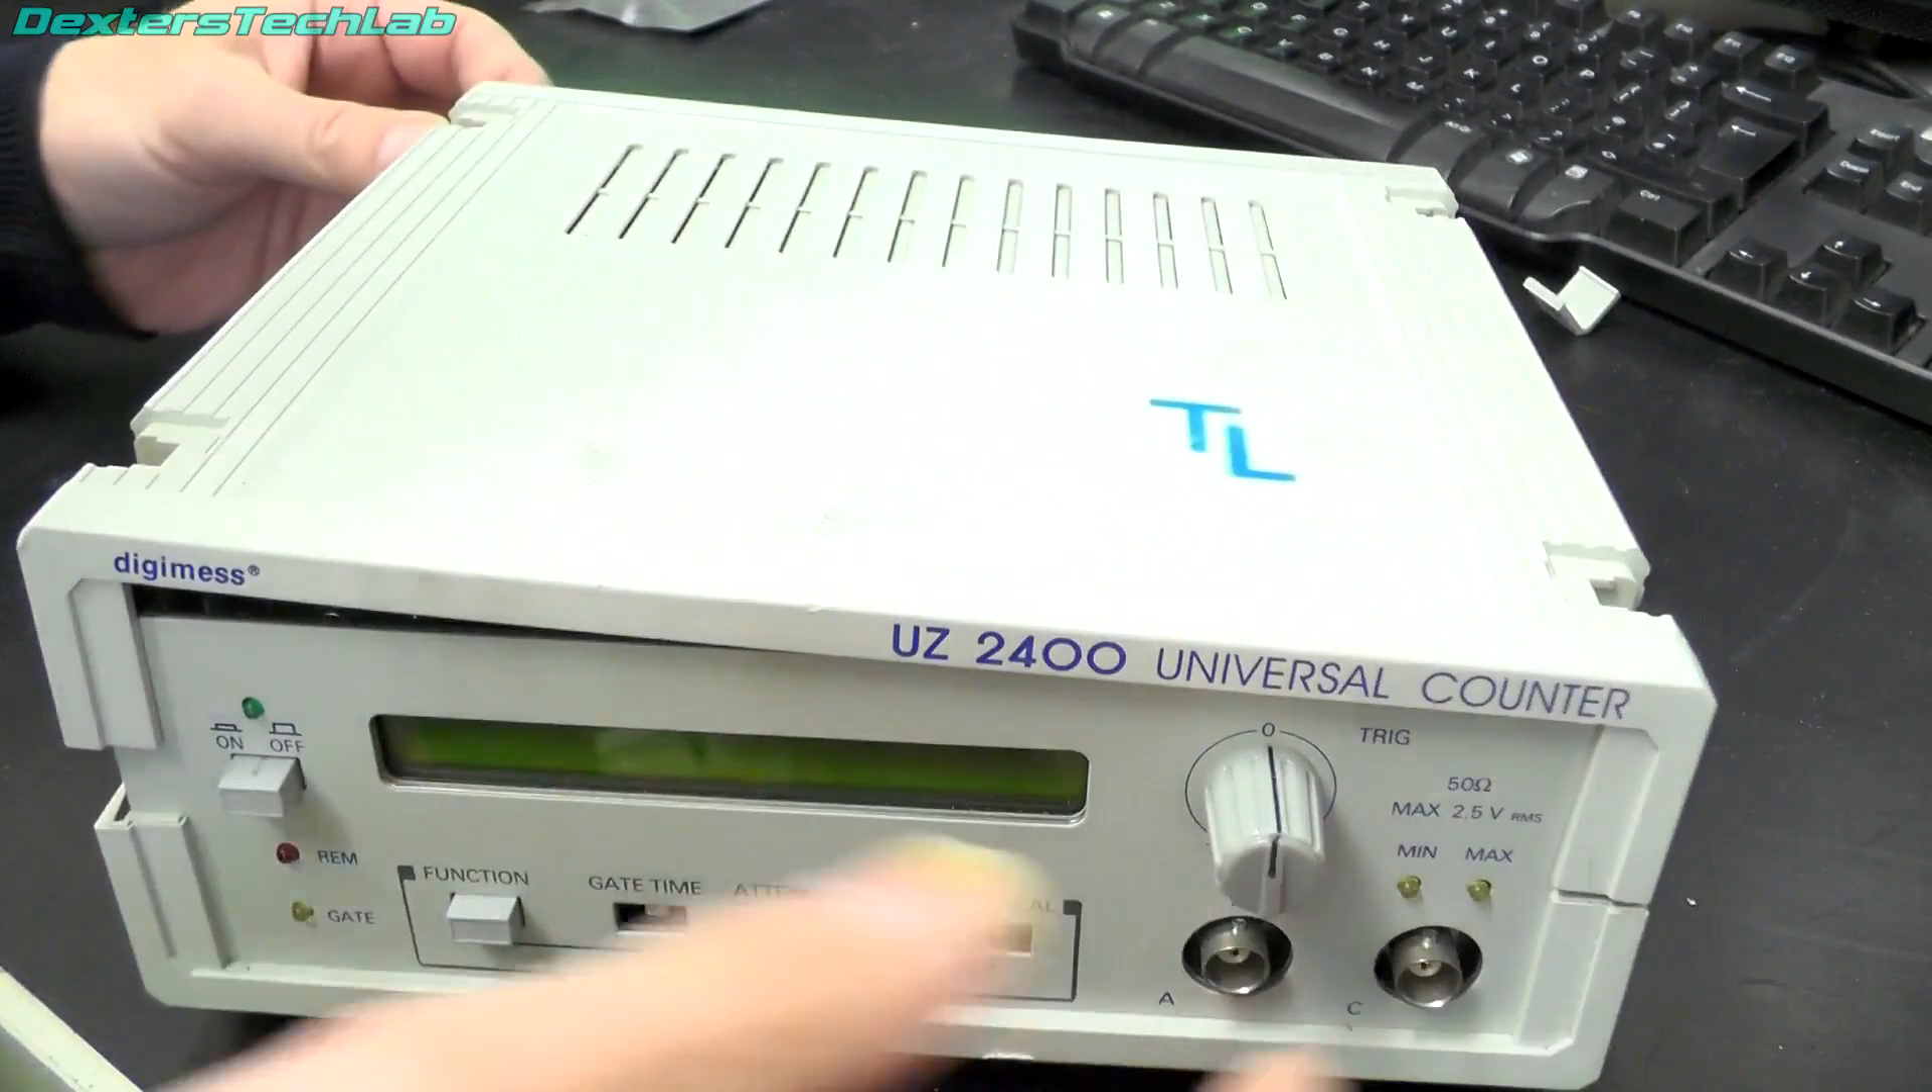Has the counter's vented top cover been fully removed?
No.